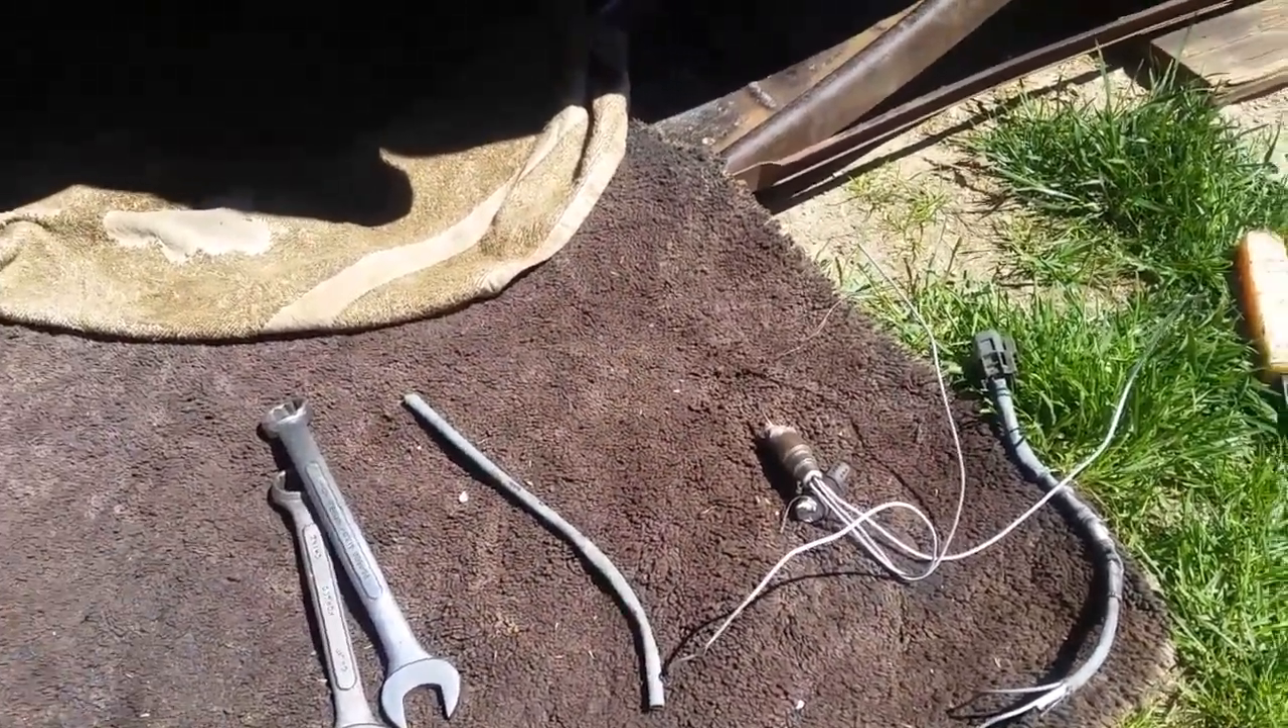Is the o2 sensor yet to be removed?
No.